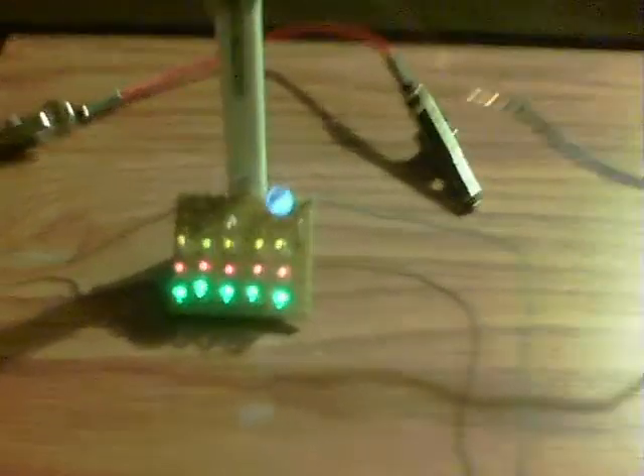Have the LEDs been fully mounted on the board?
Yes.